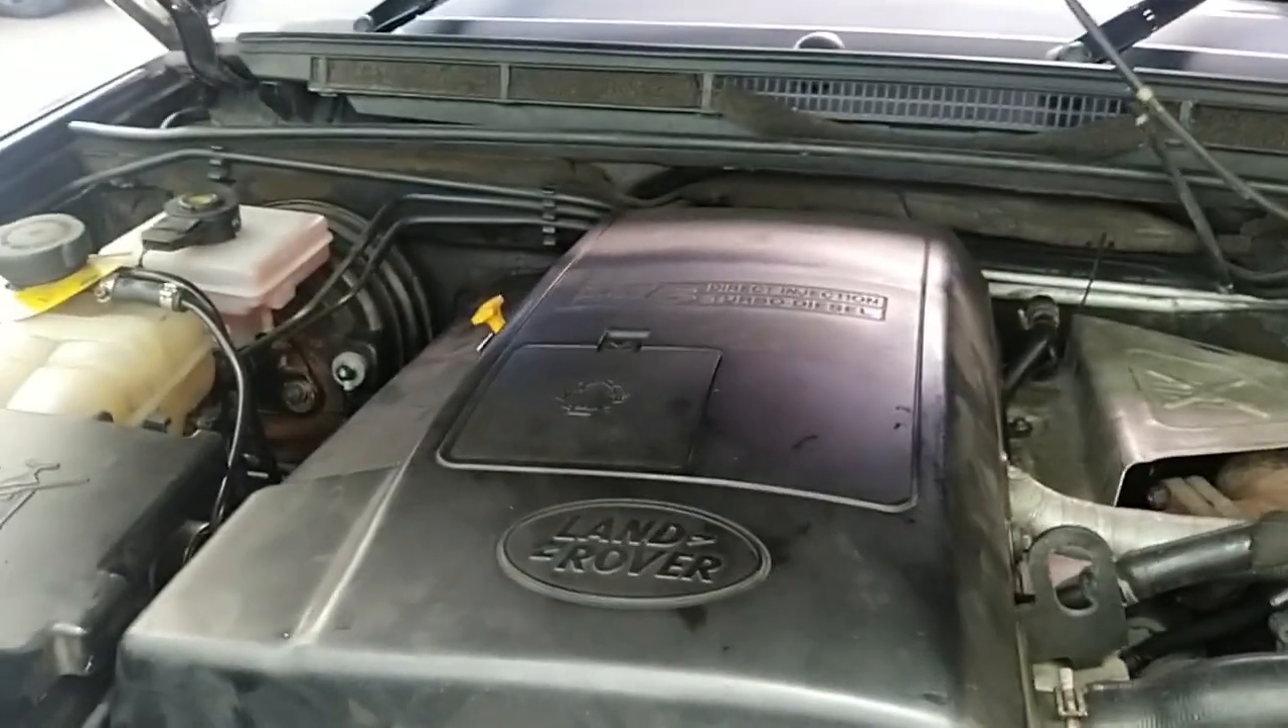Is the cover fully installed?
Yes.